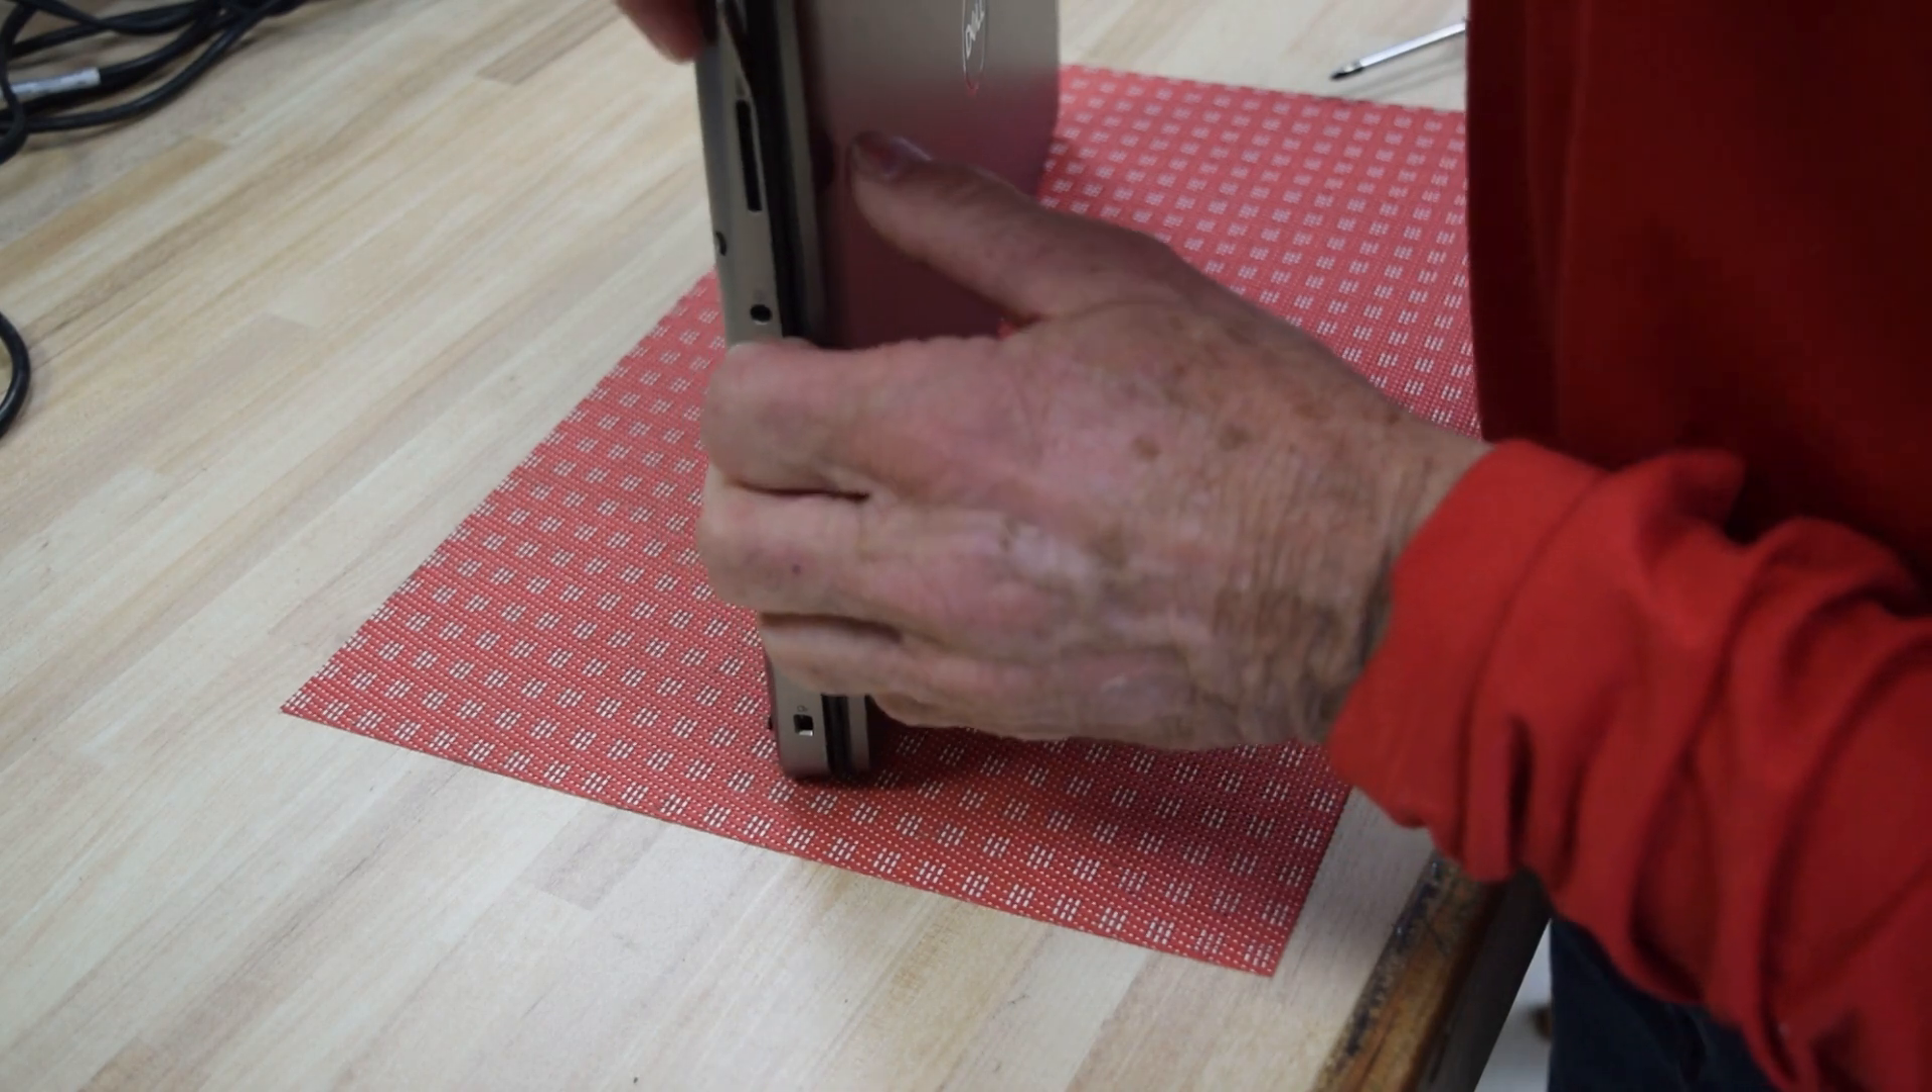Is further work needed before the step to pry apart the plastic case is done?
Yes.